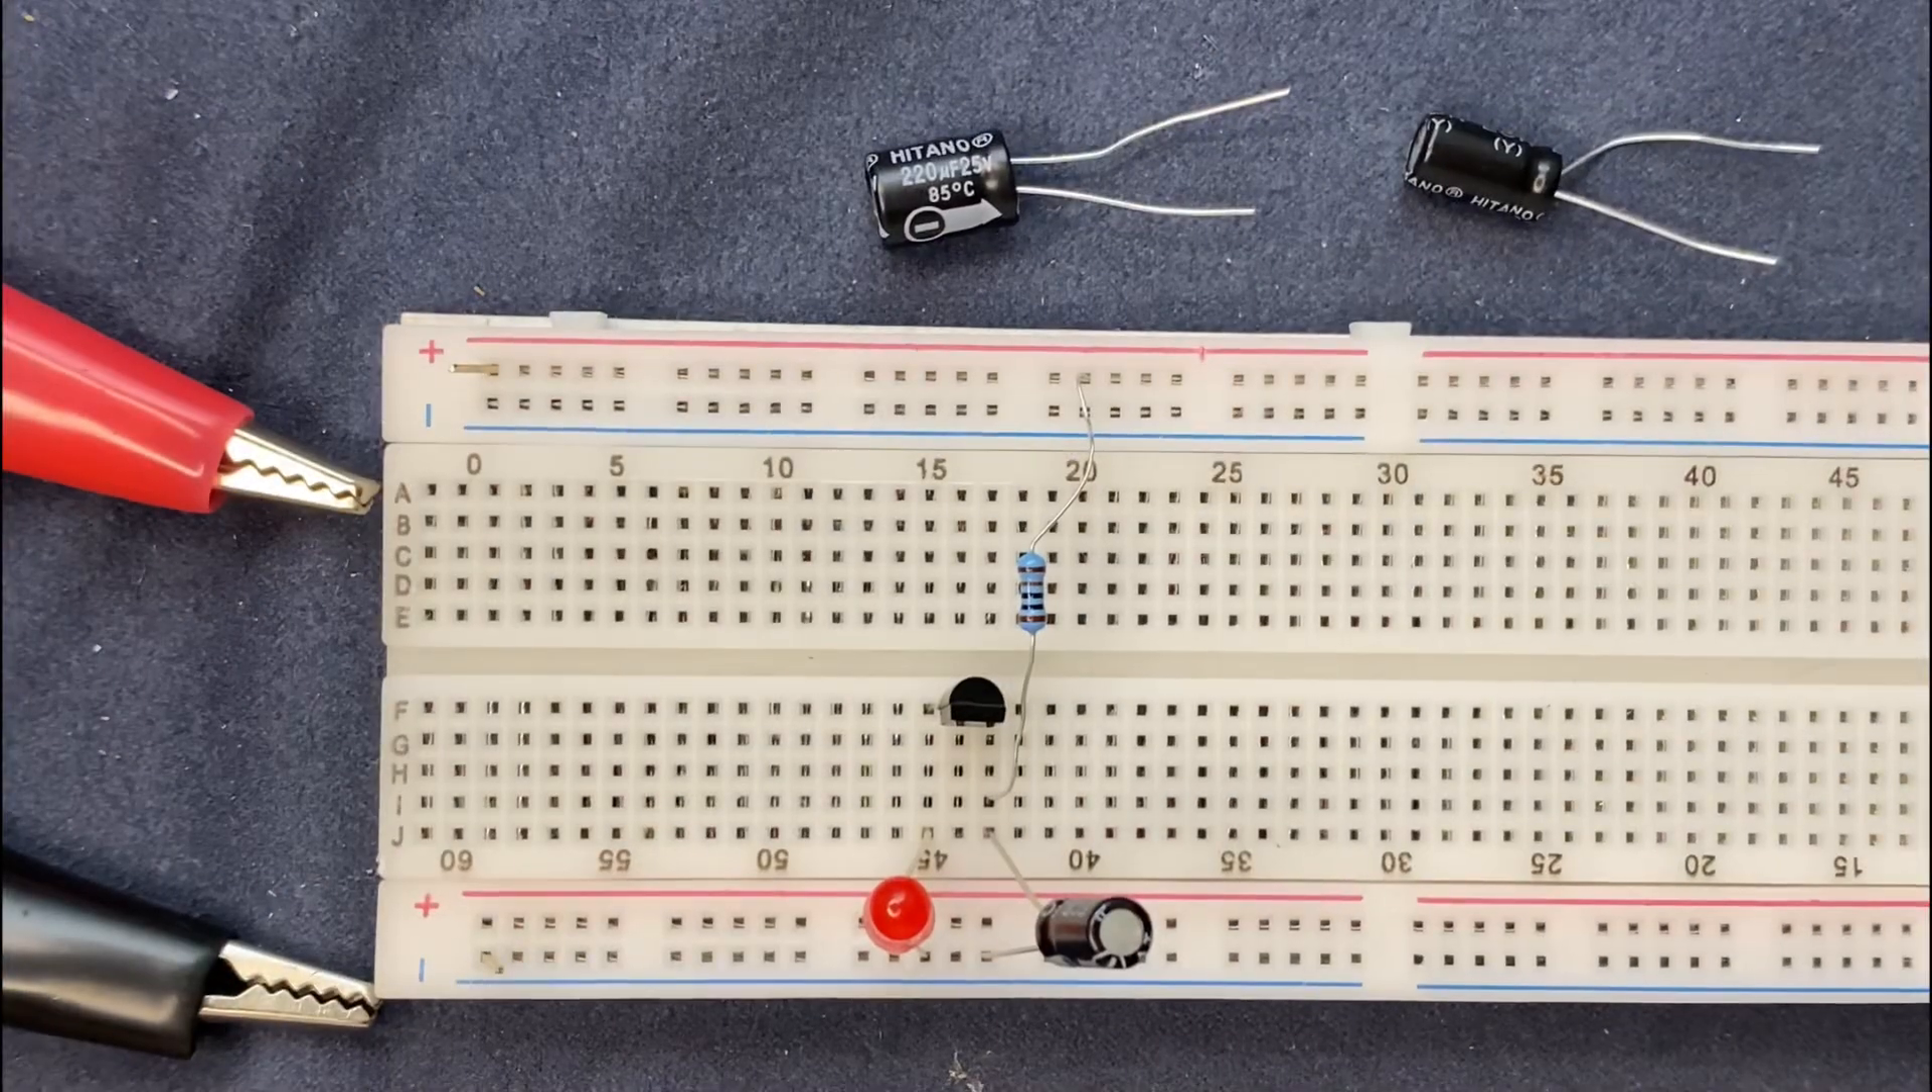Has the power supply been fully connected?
No.